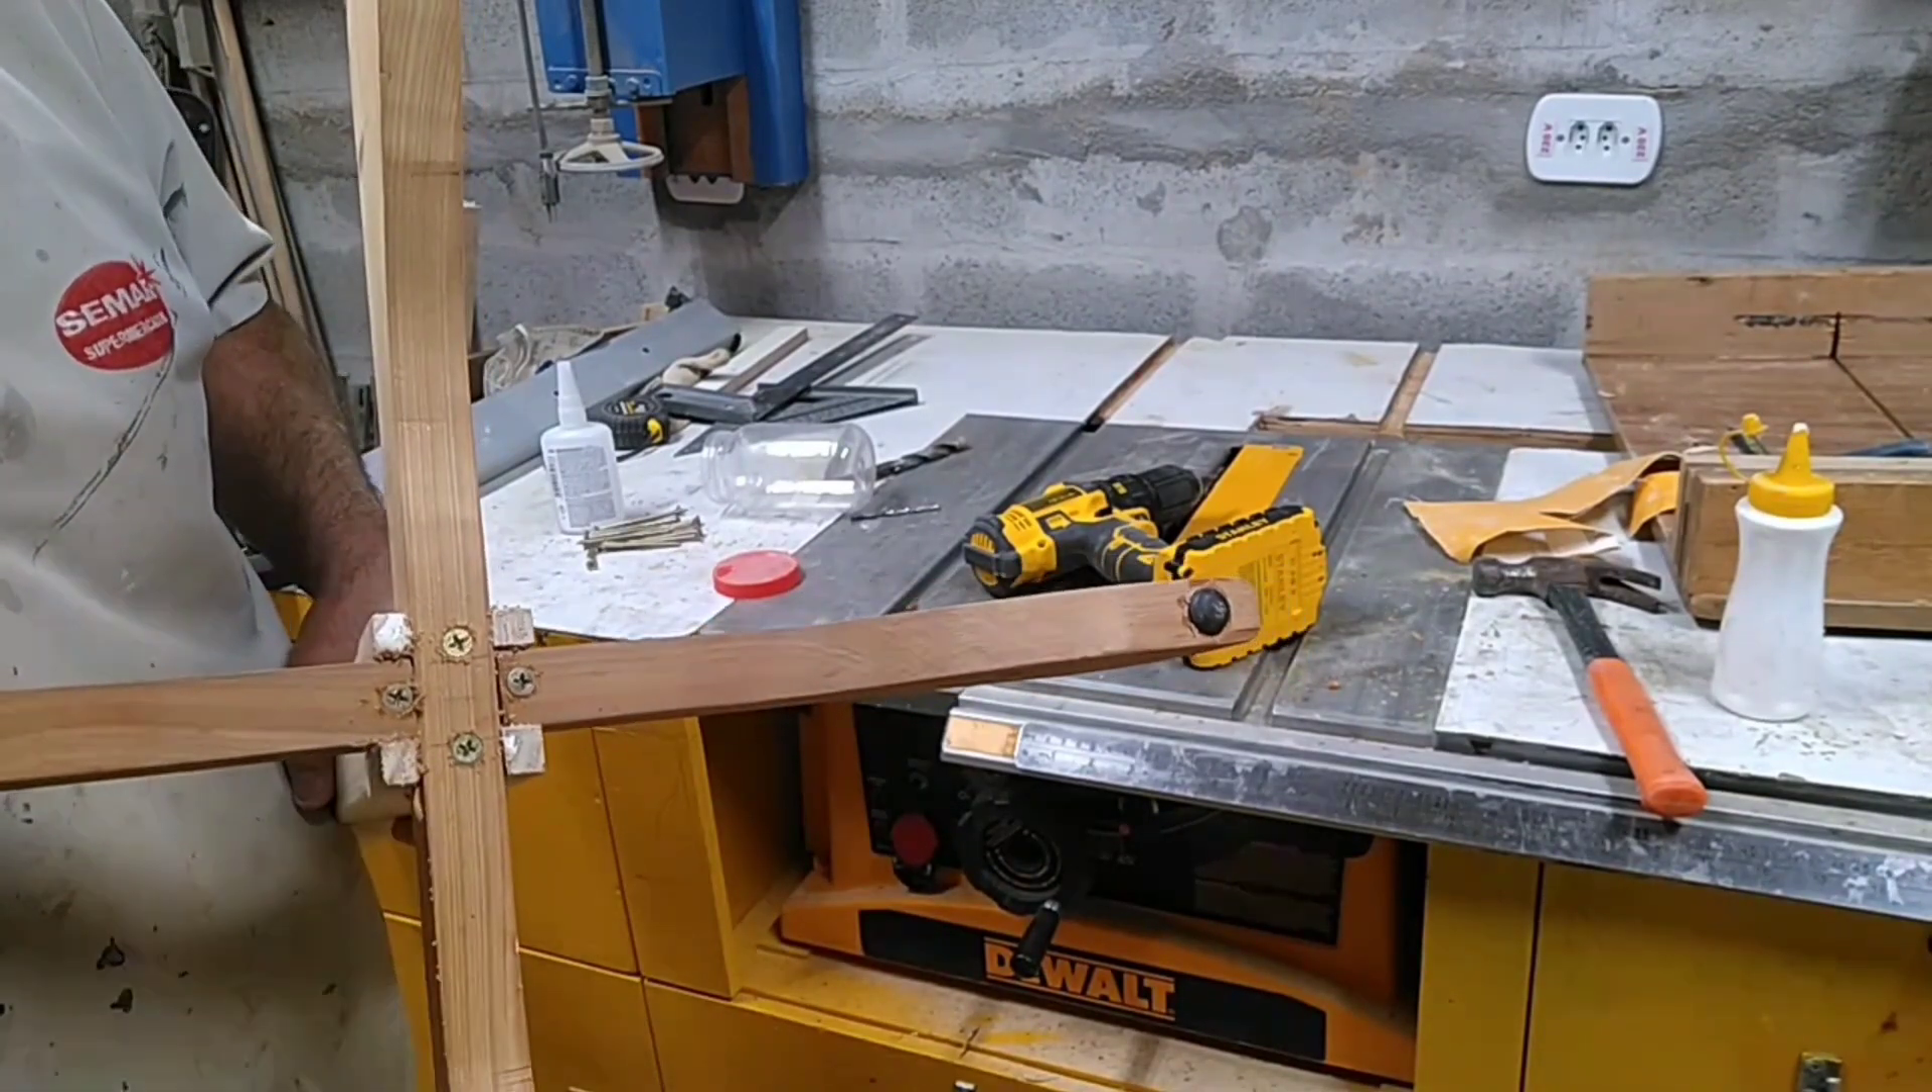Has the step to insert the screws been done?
Yes.